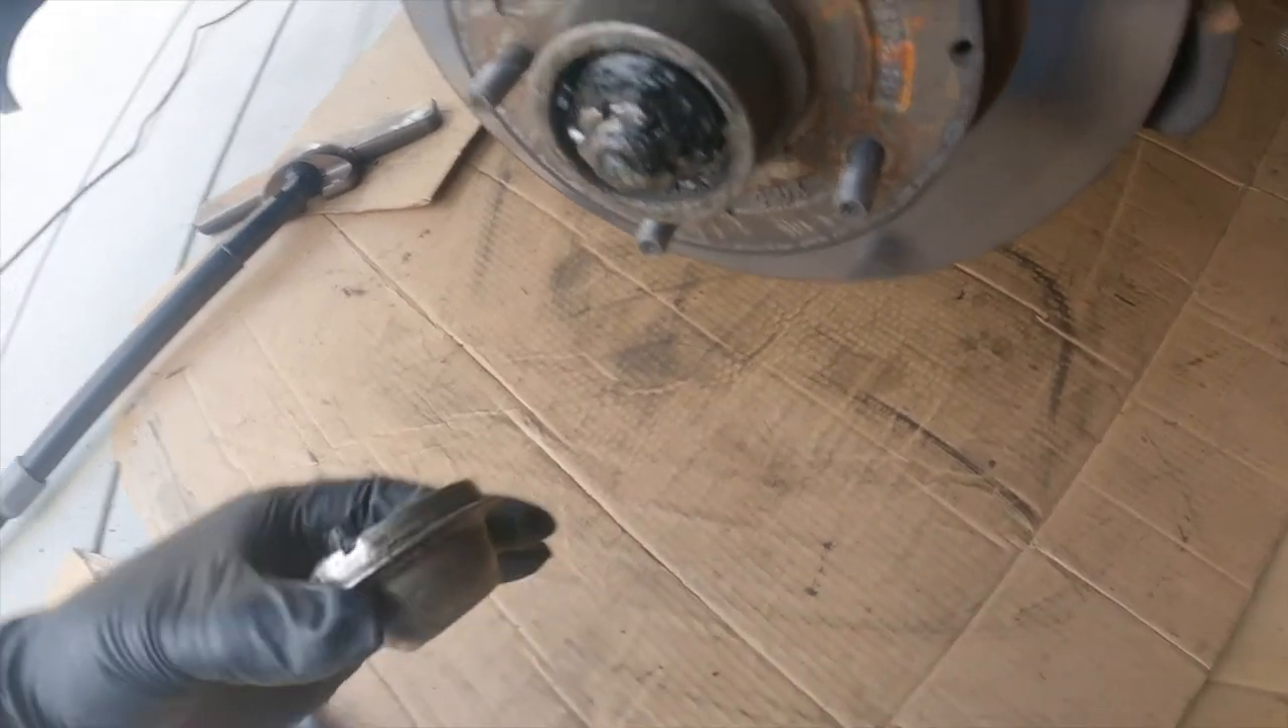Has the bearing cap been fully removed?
Yes.